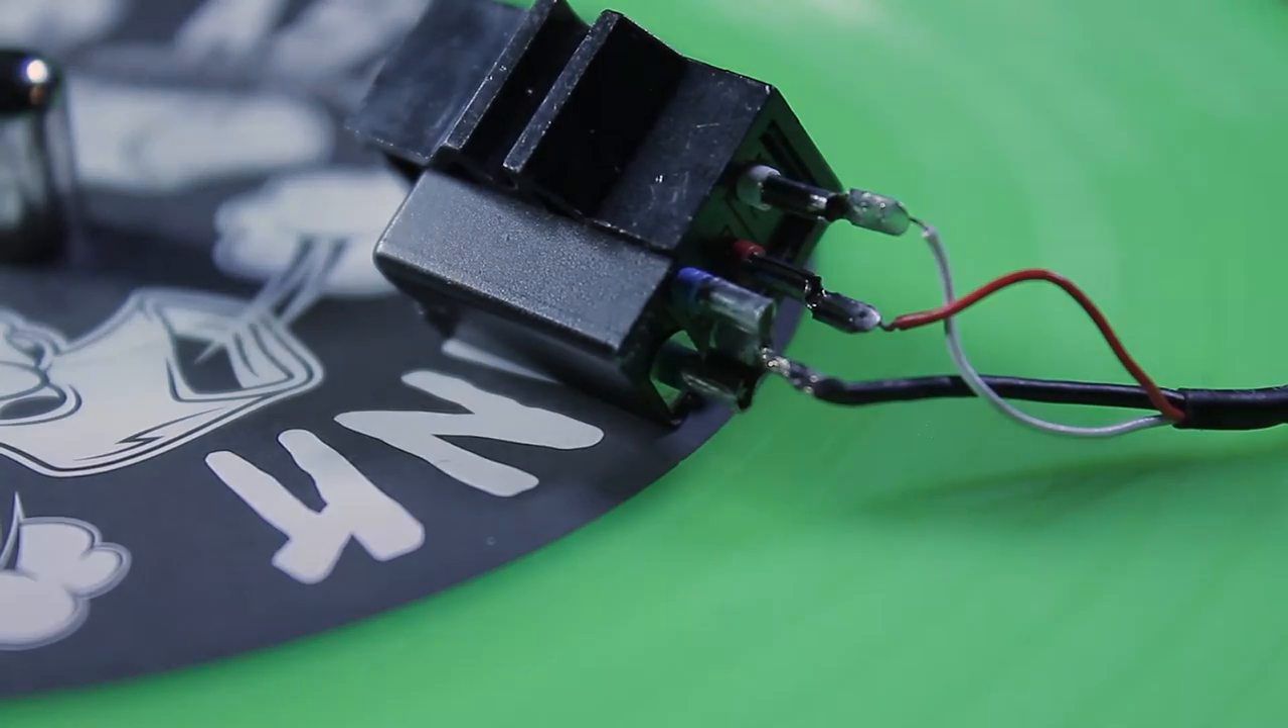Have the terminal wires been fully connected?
Yes.